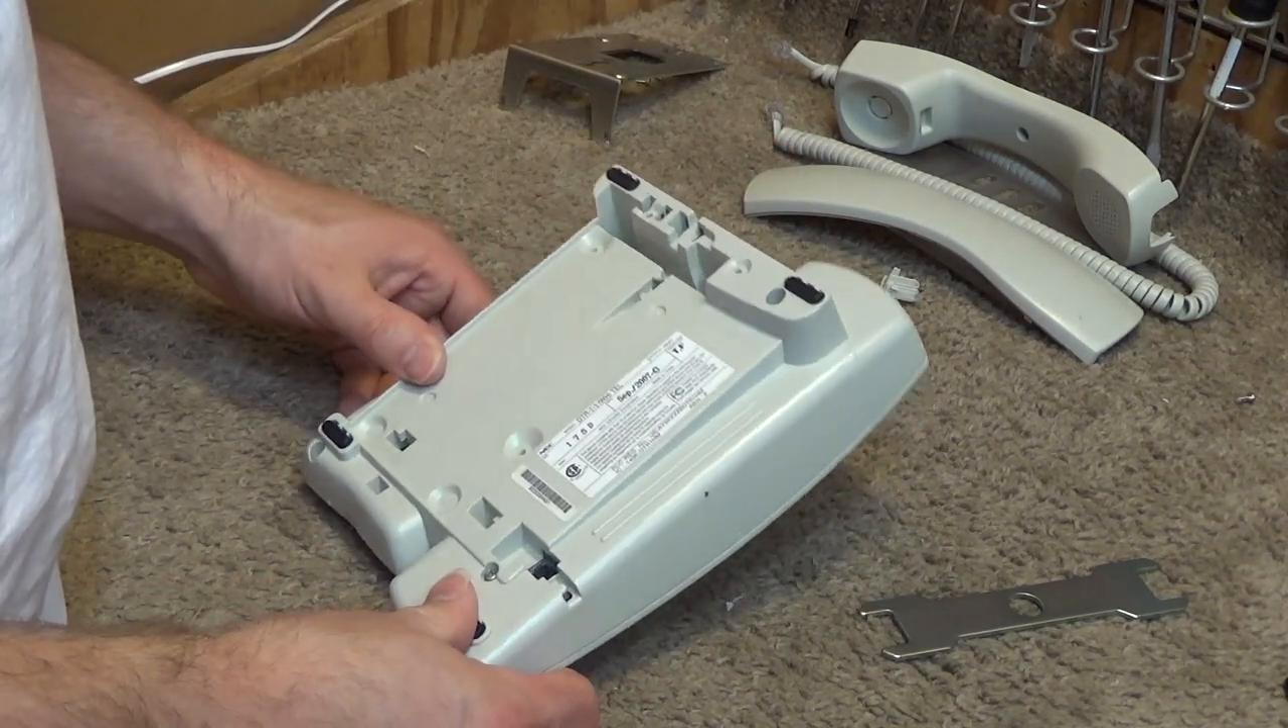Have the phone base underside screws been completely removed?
No.